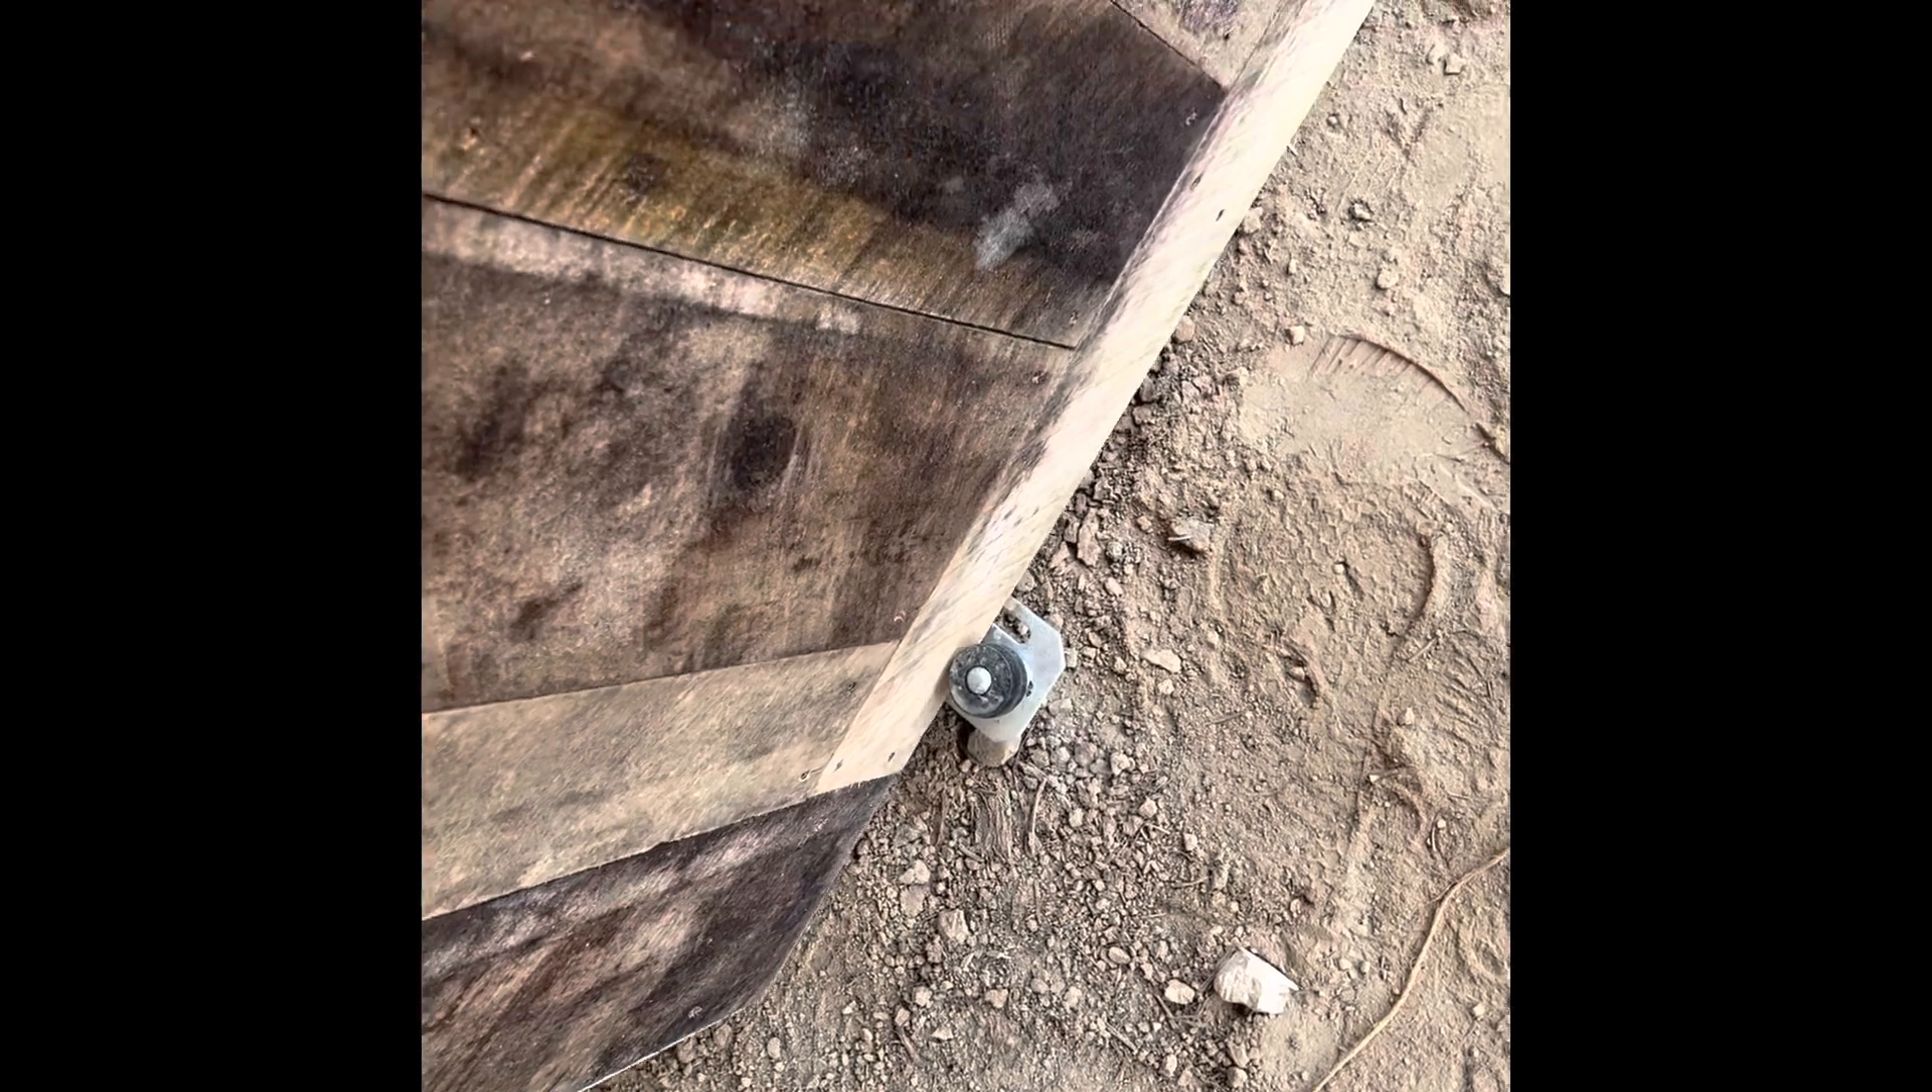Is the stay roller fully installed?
Yes.